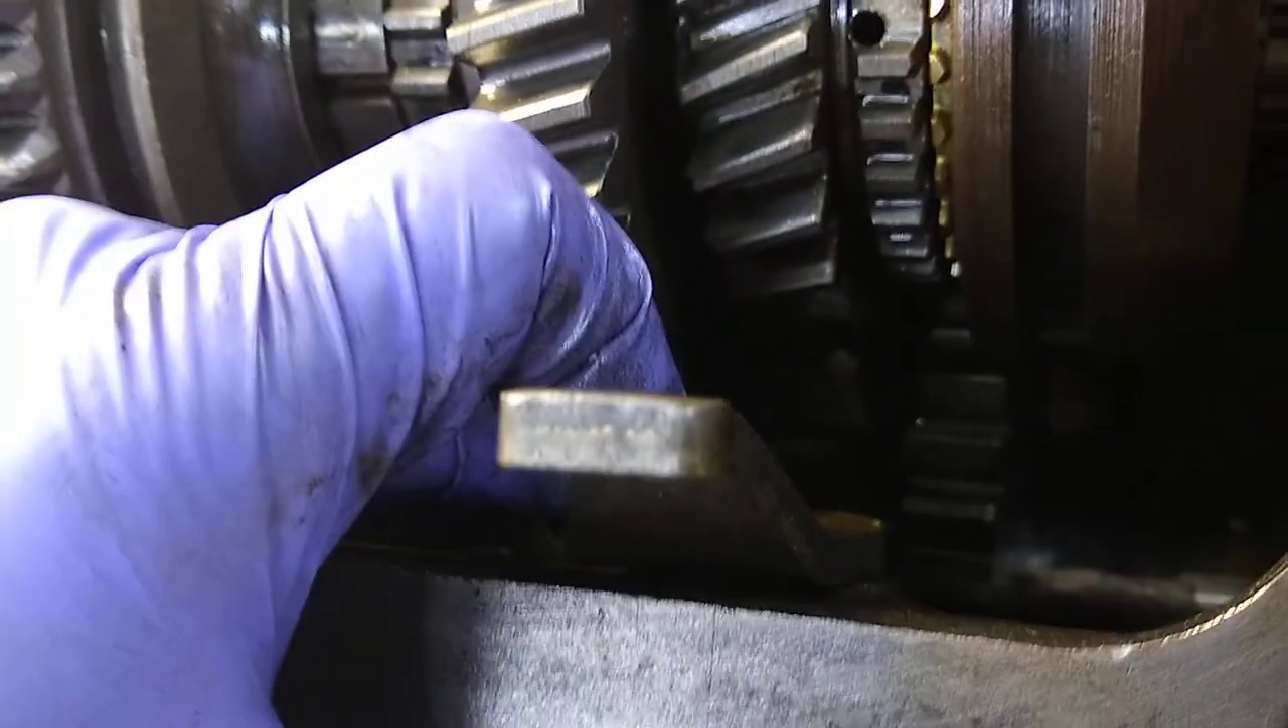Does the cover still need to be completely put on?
Yes.